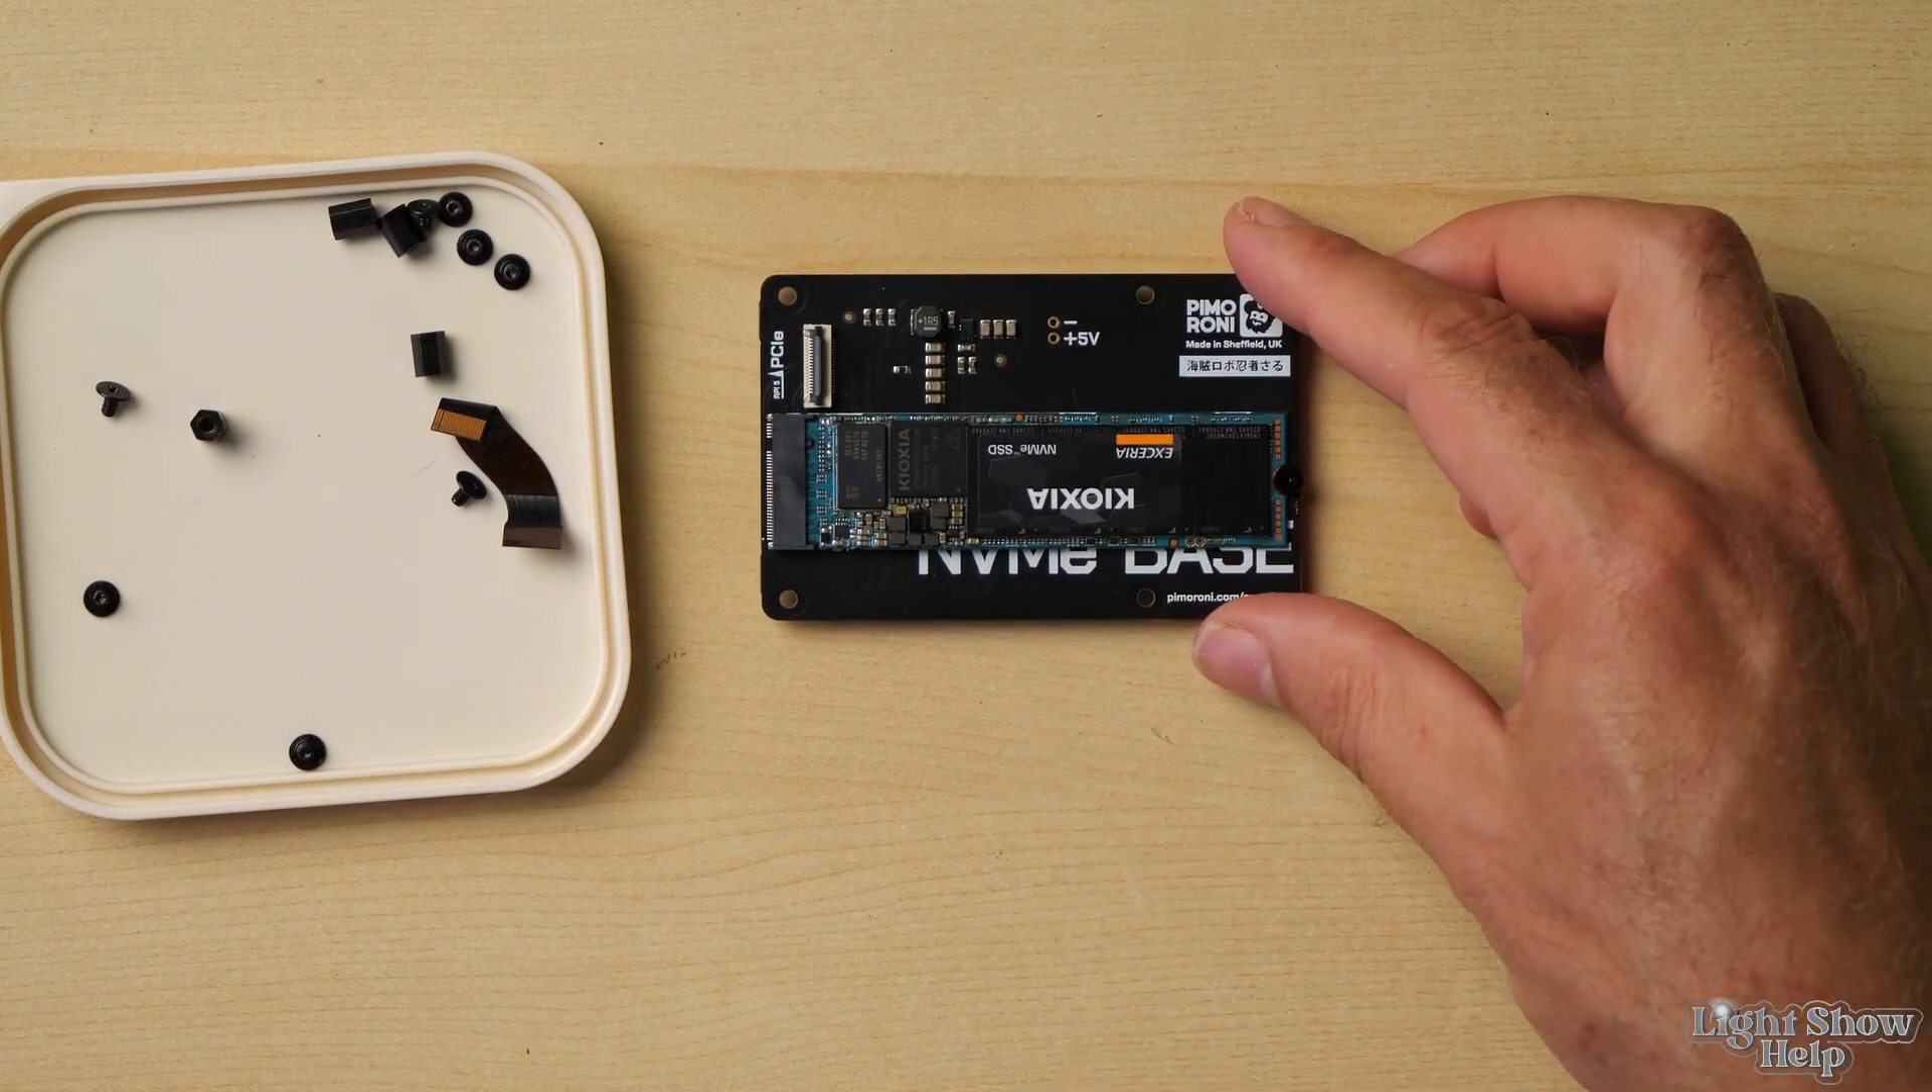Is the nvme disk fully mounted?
Yes.